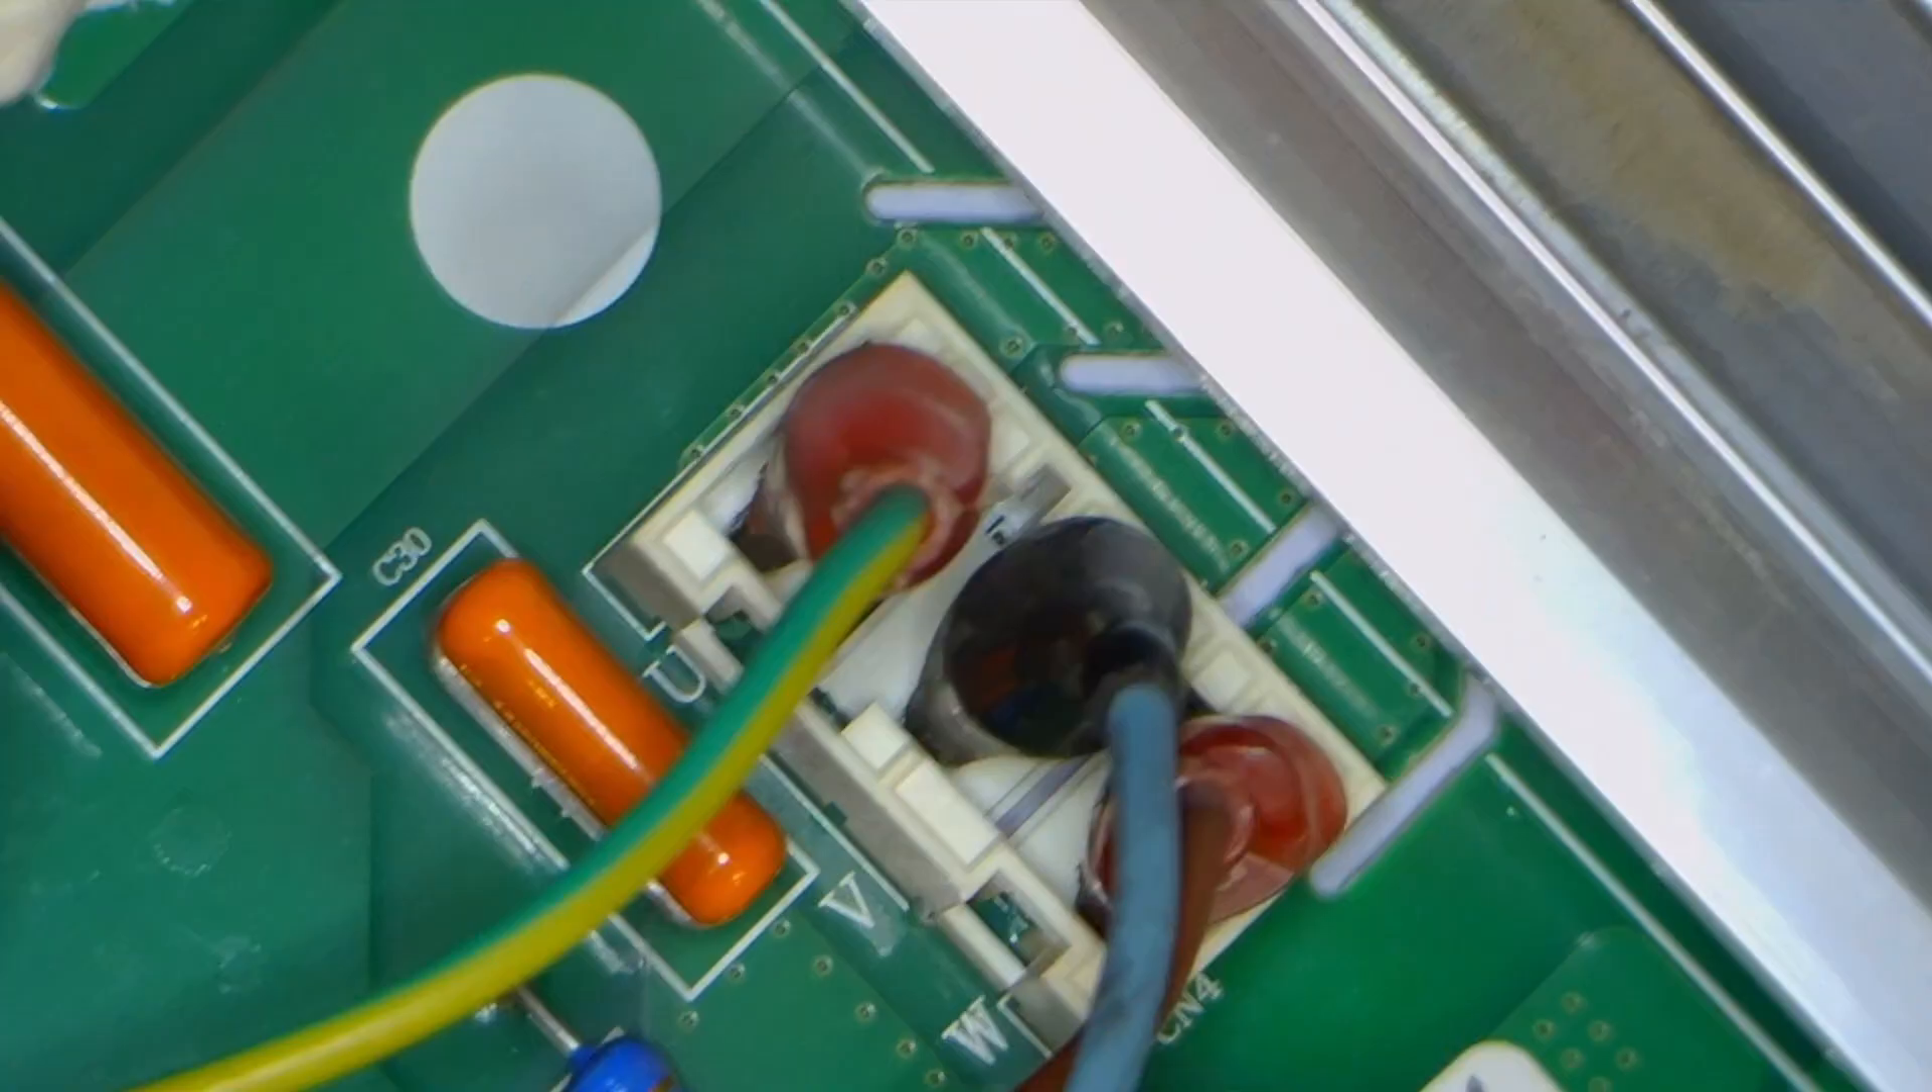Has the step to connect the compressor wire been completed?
Yes.